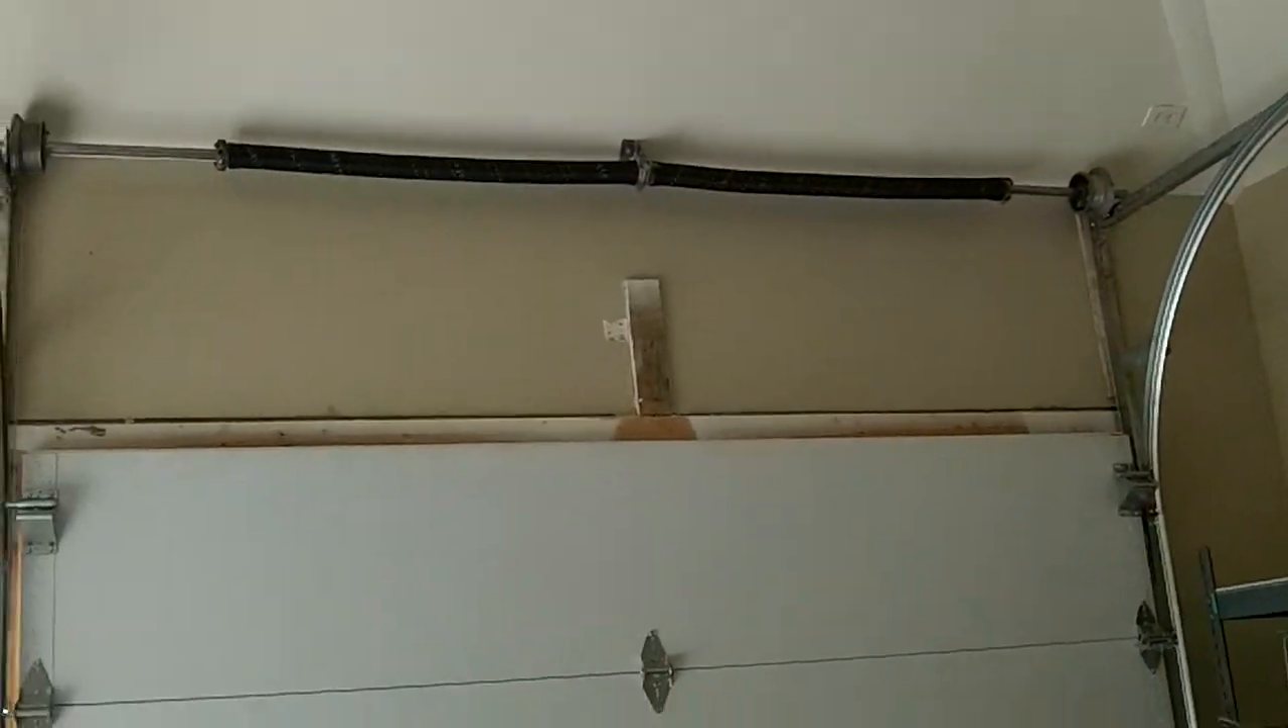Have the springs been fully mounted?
Yes.